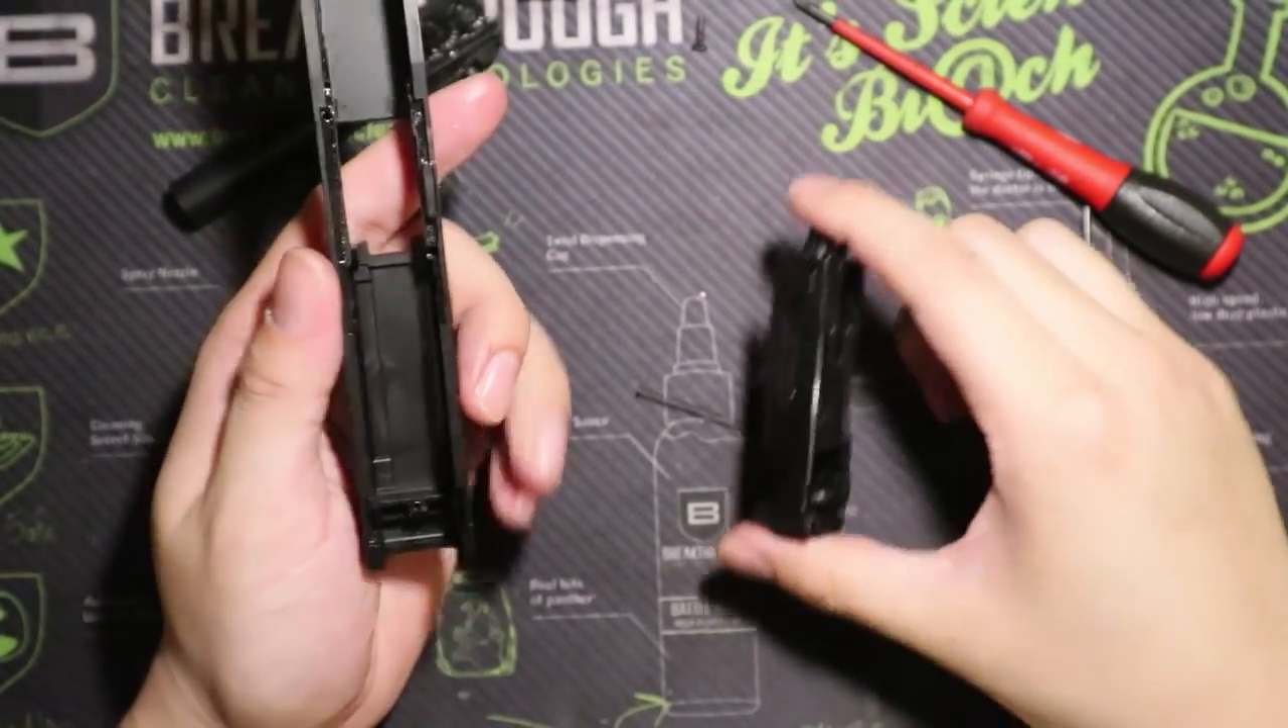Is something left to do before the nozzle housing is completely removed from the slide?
No.